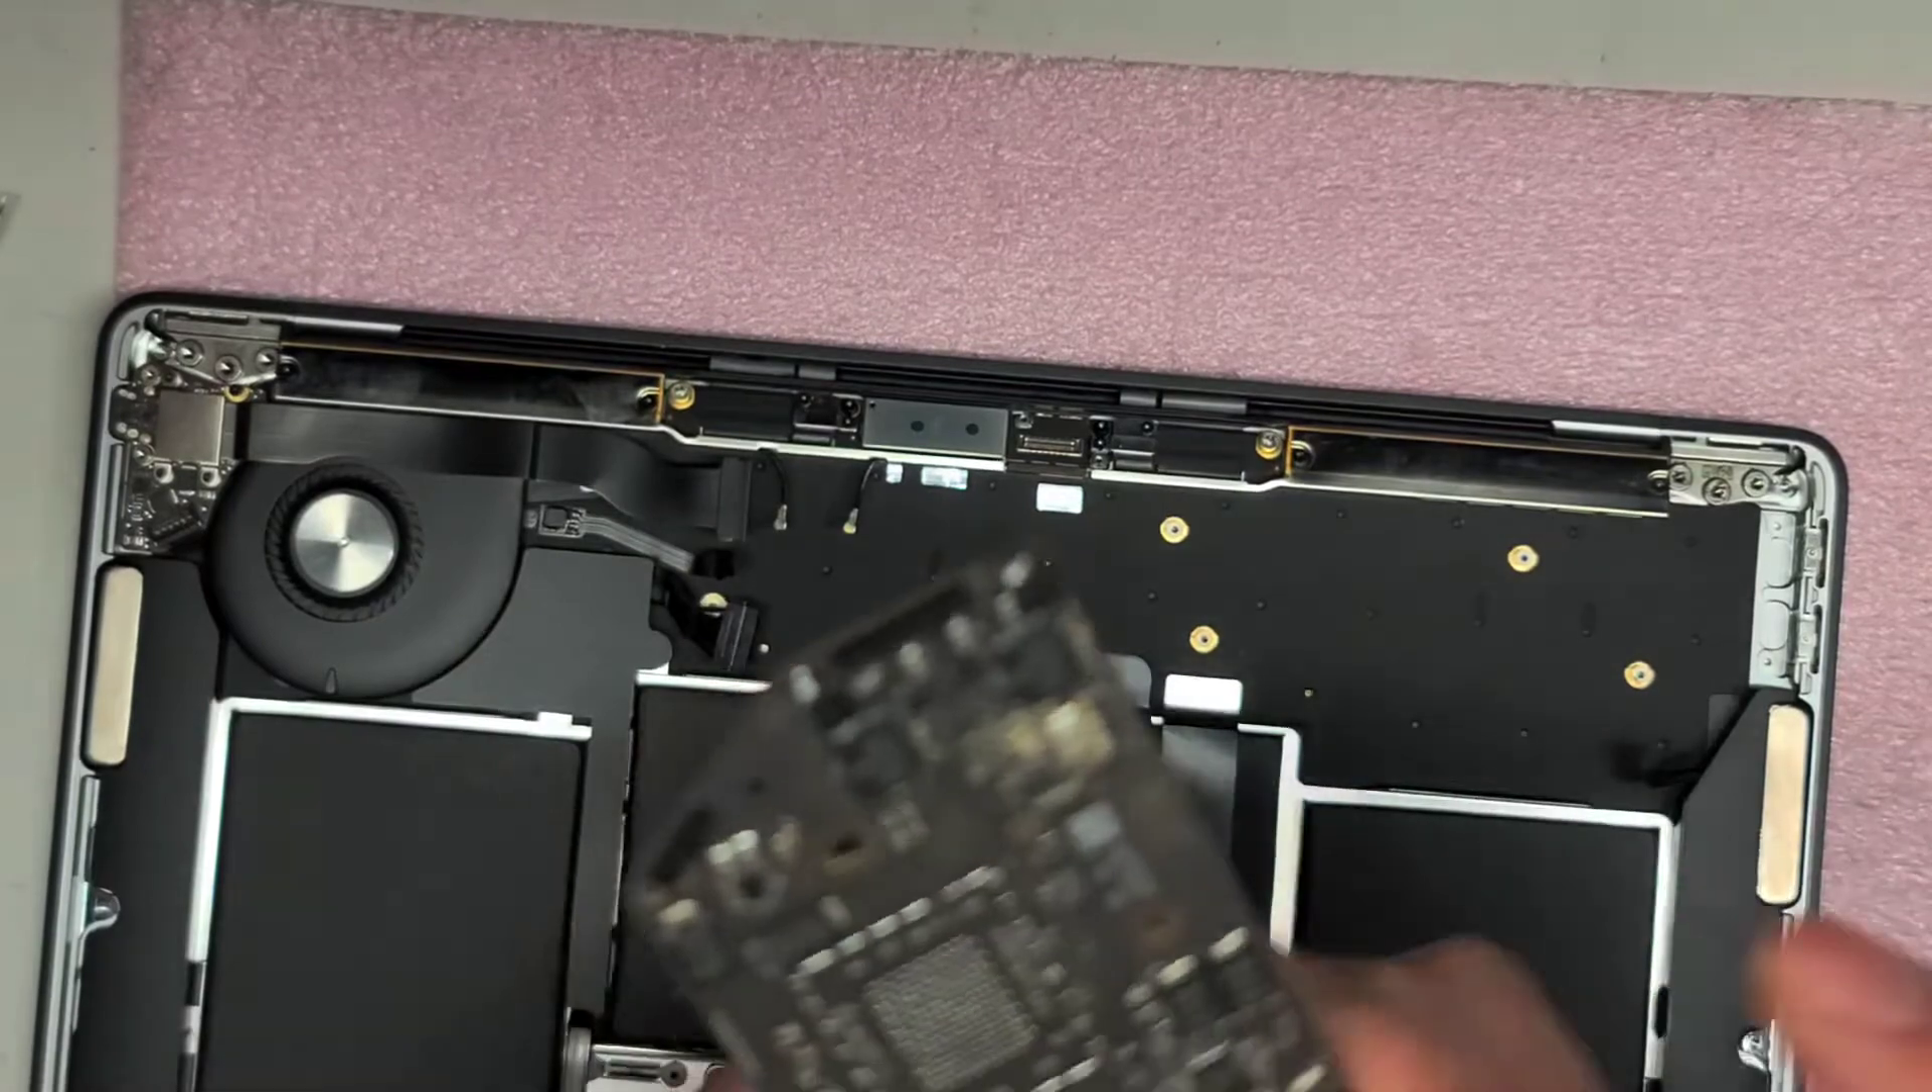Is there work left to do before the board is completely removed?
No.